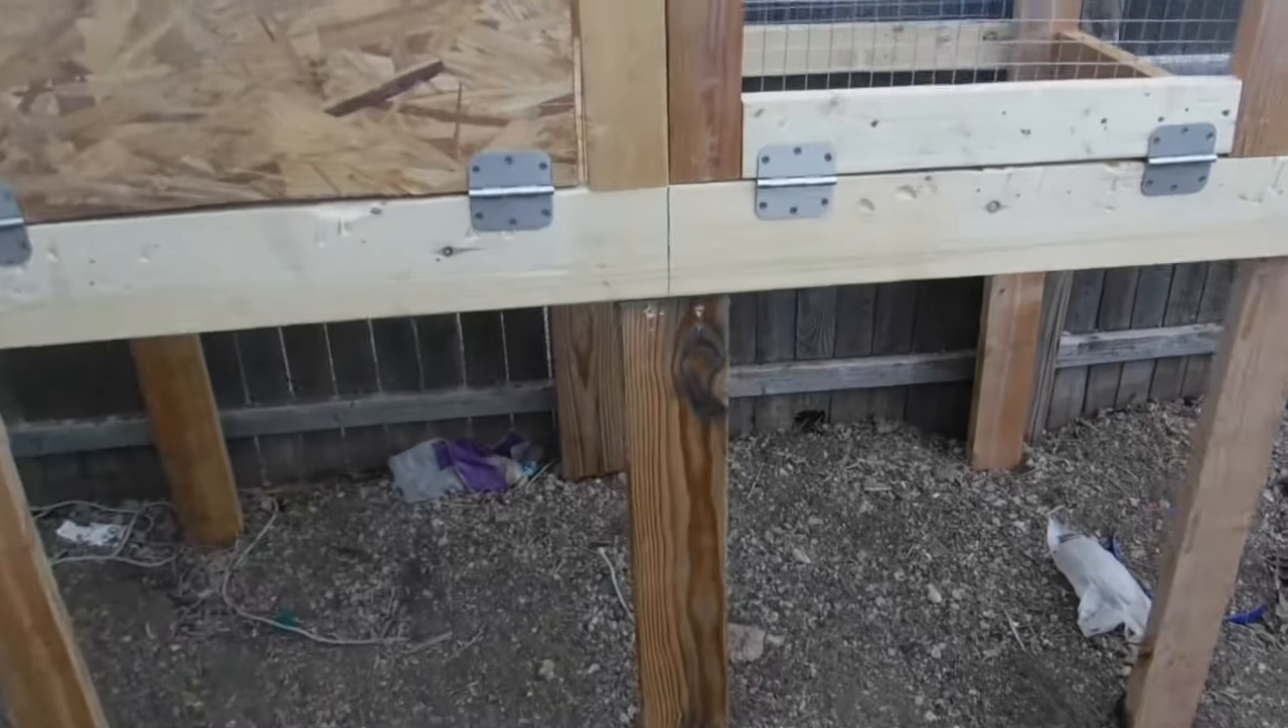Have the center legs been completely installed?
Yes.